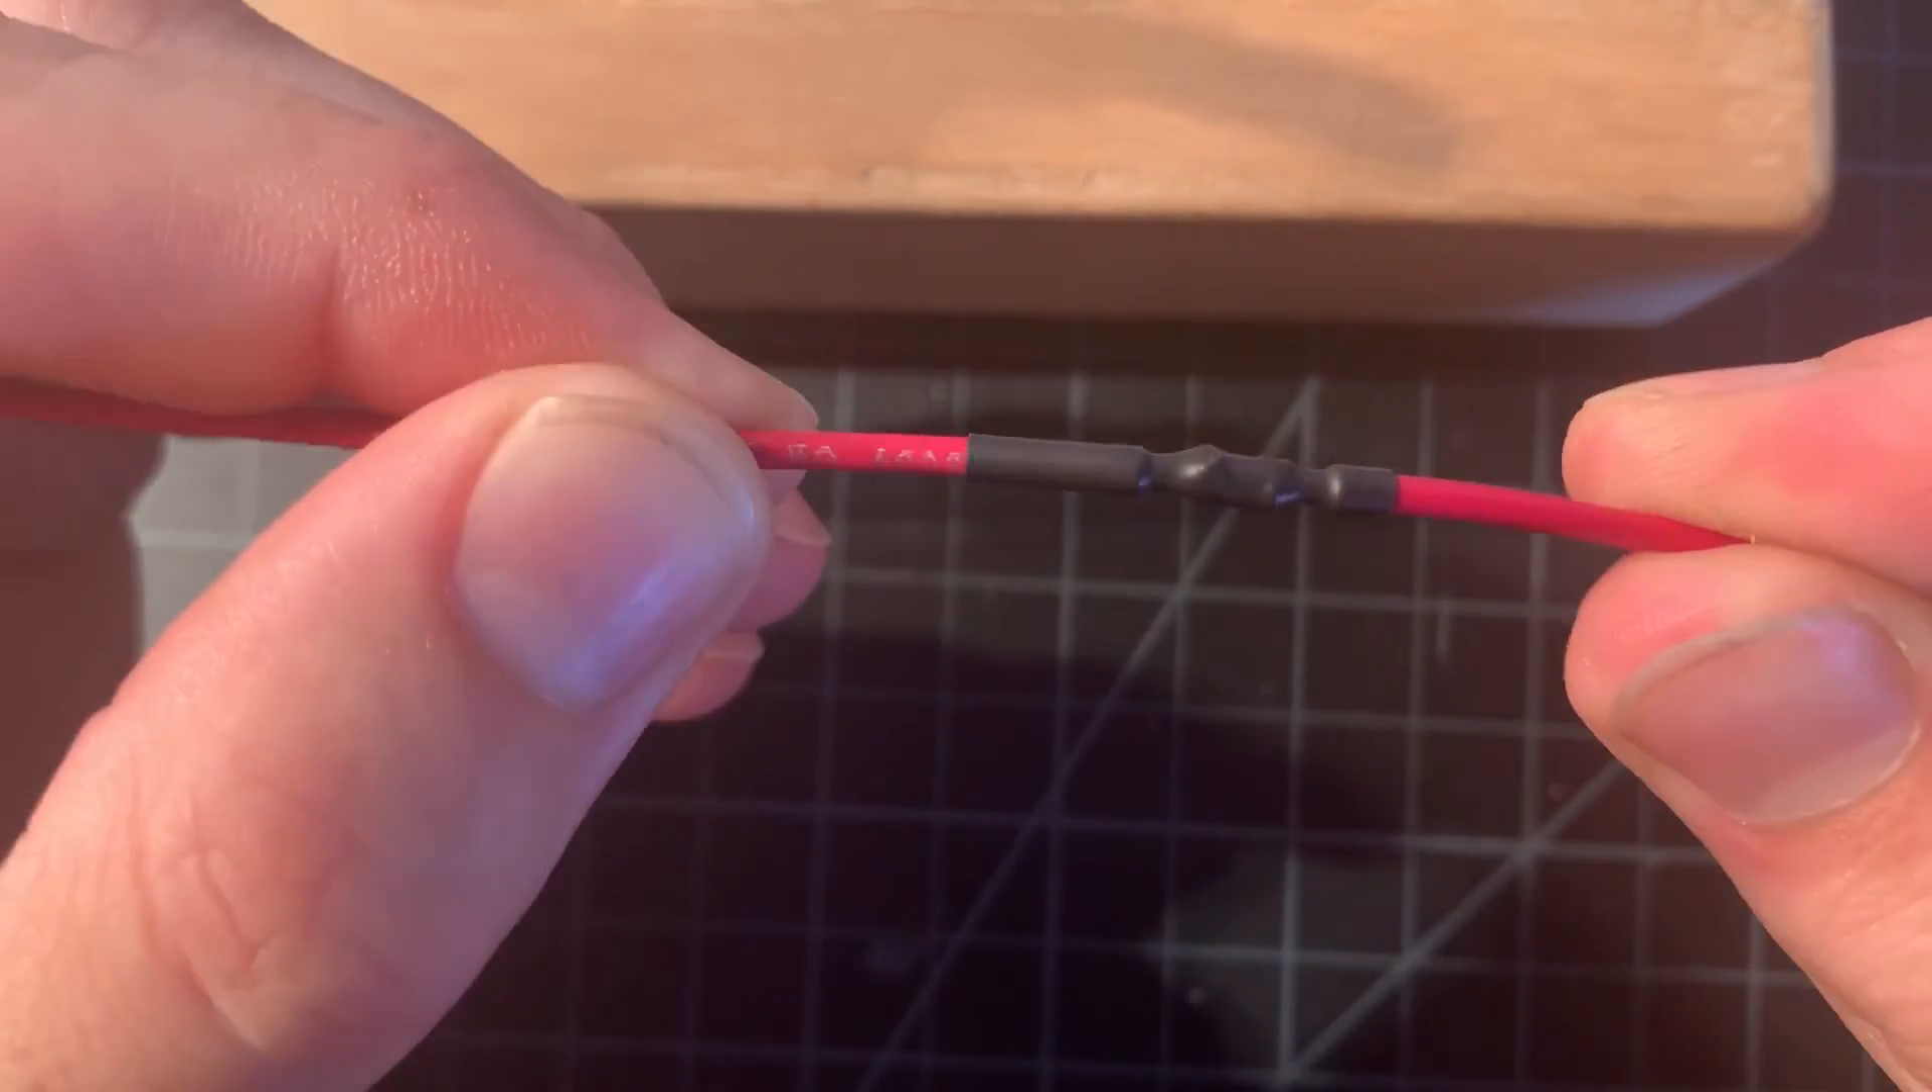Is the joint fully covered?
Yes.